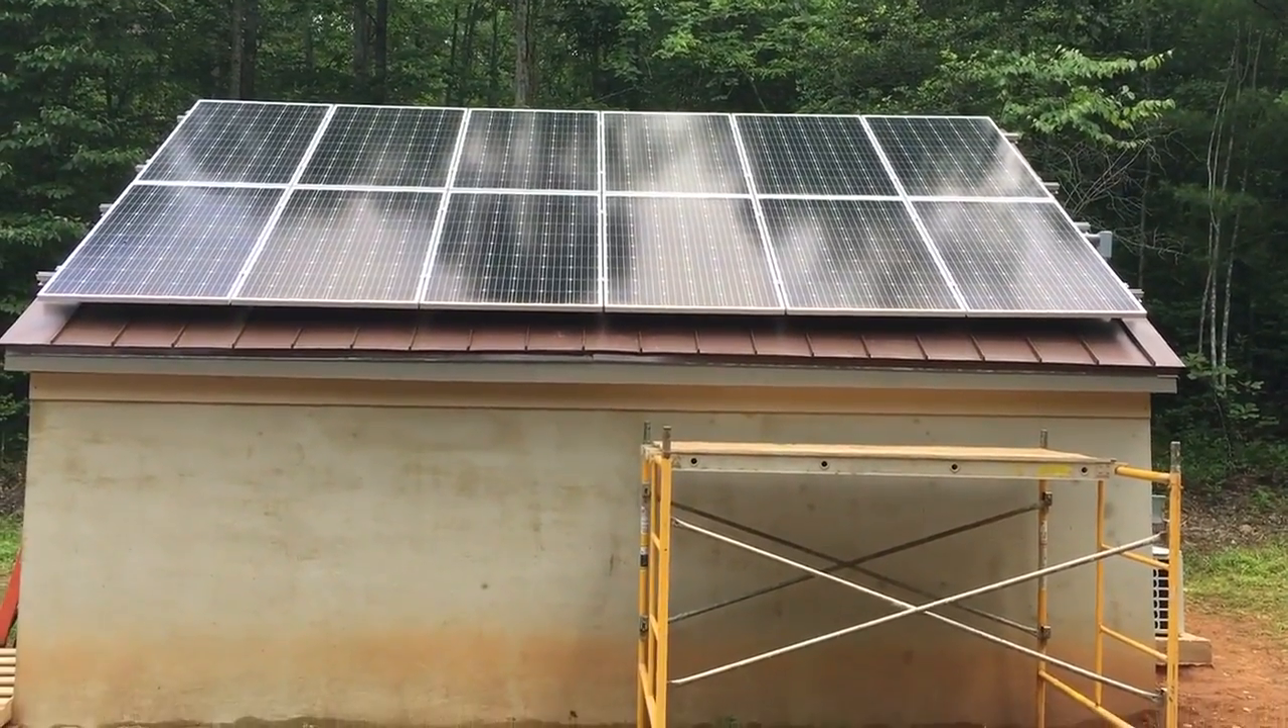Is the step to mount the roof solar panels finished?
Yes.